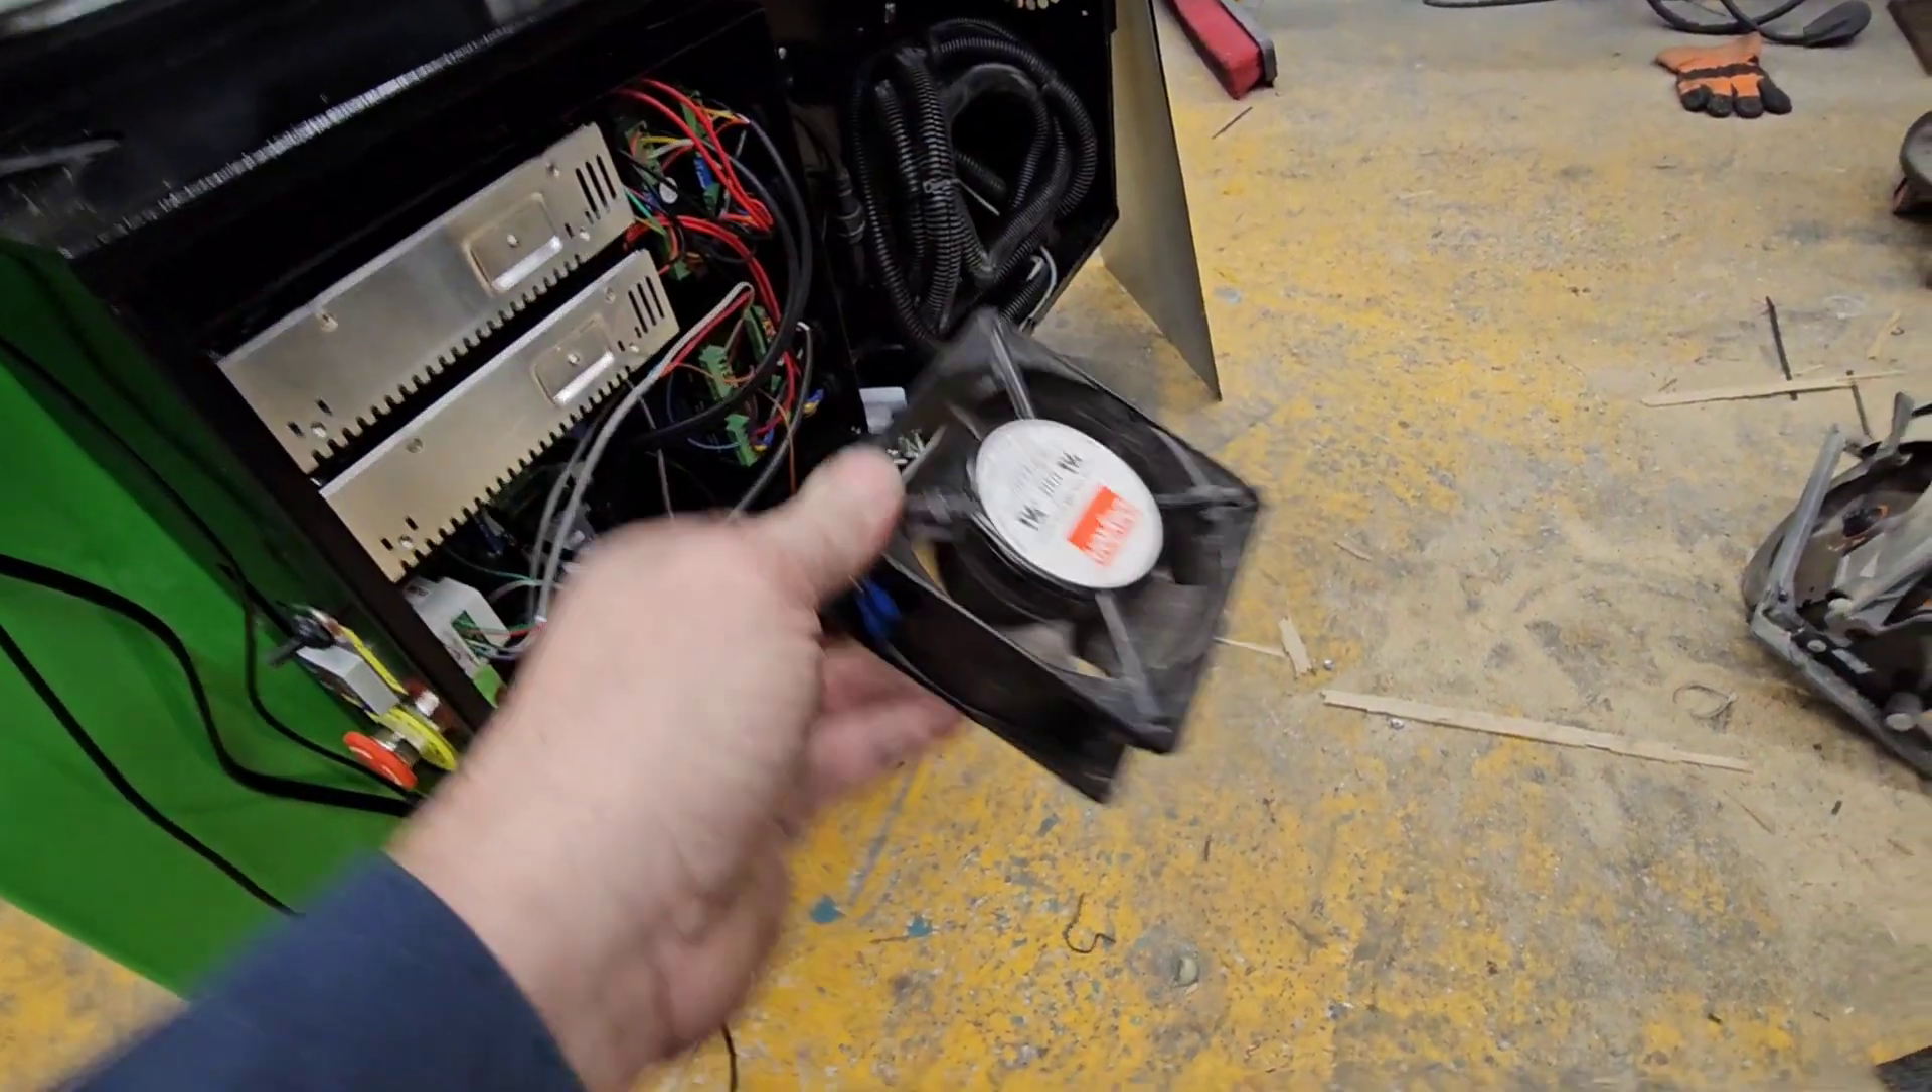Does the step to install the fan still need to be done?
Yes.